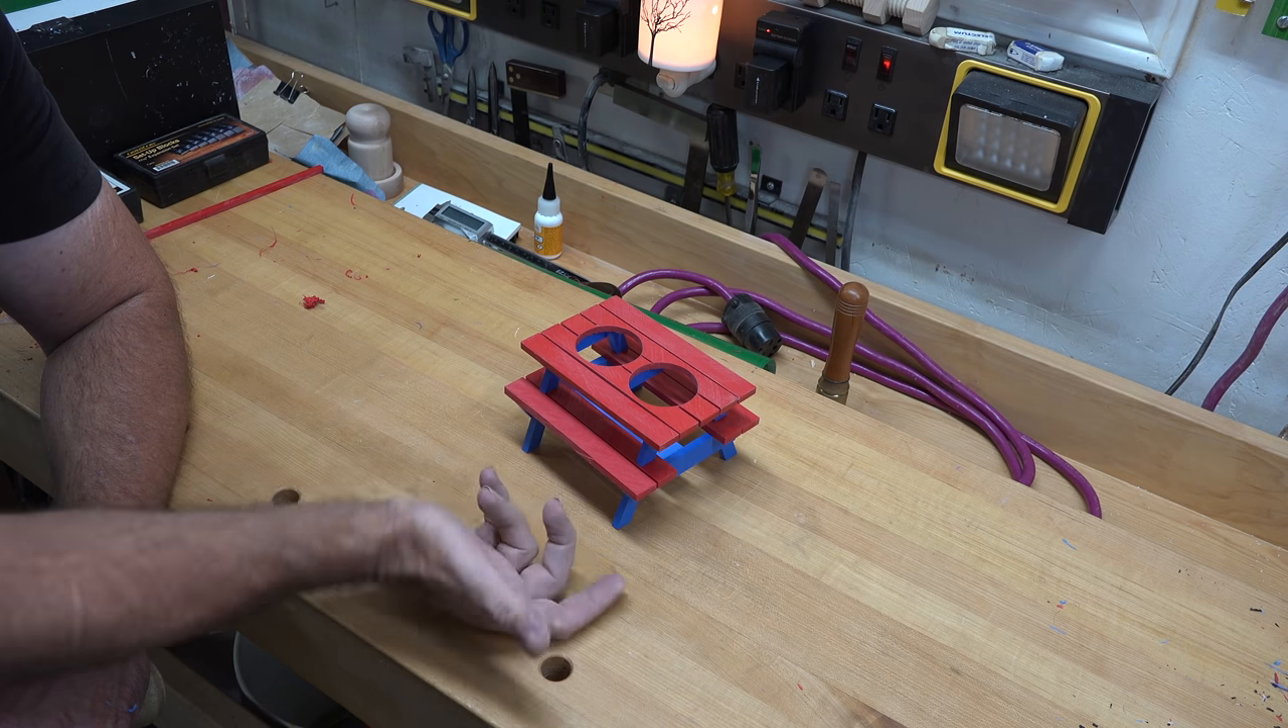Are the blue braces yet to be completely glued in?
No.